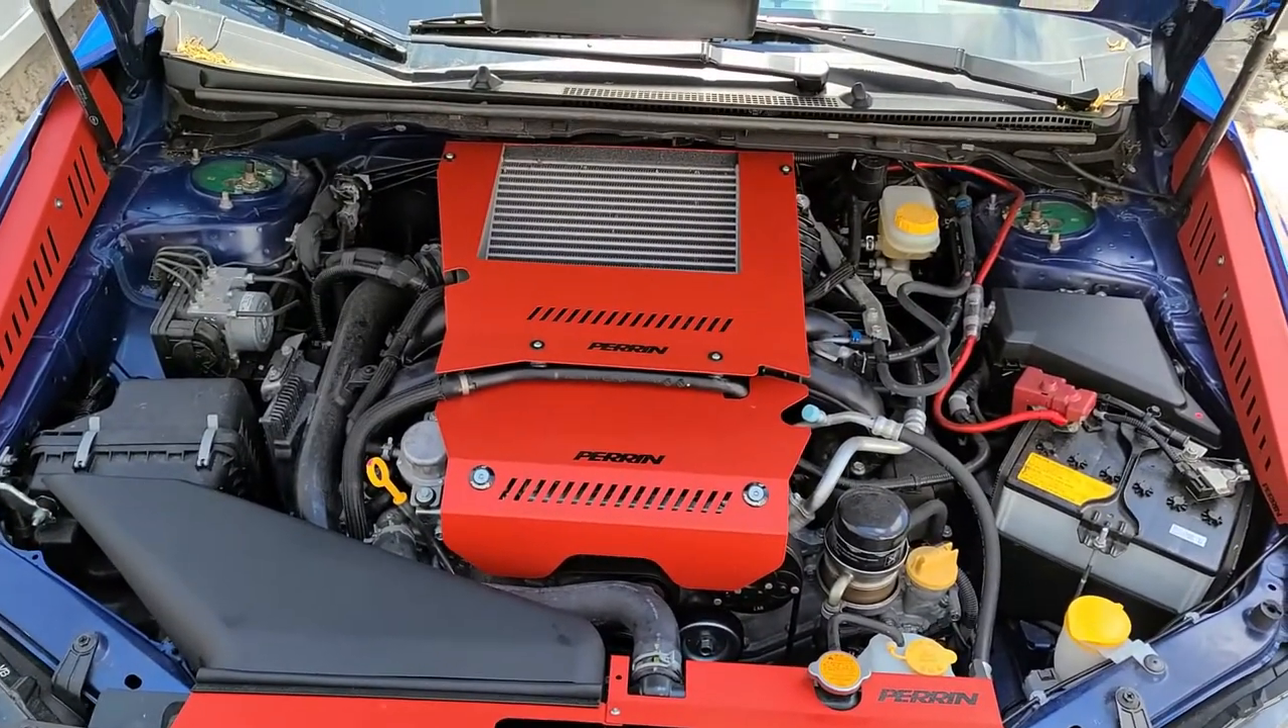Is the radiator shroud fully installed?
Yes.